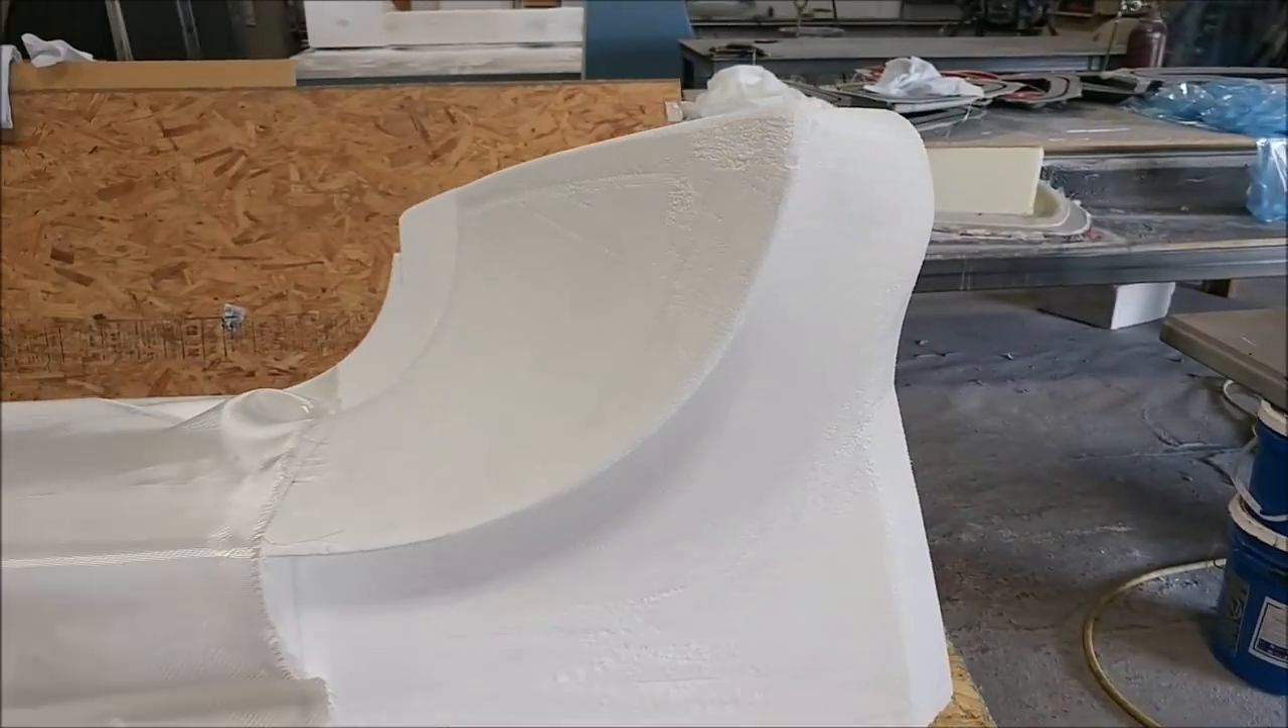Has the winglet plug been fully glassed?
No.